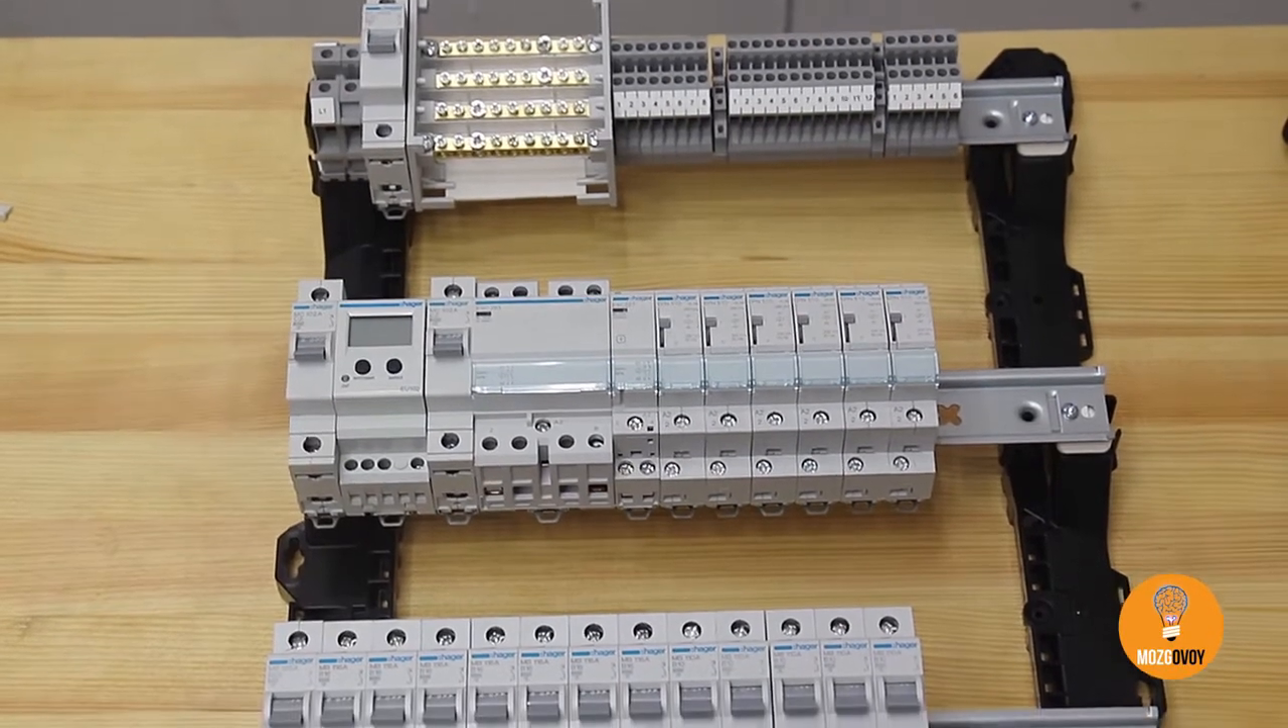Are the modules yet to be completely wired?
Yes.